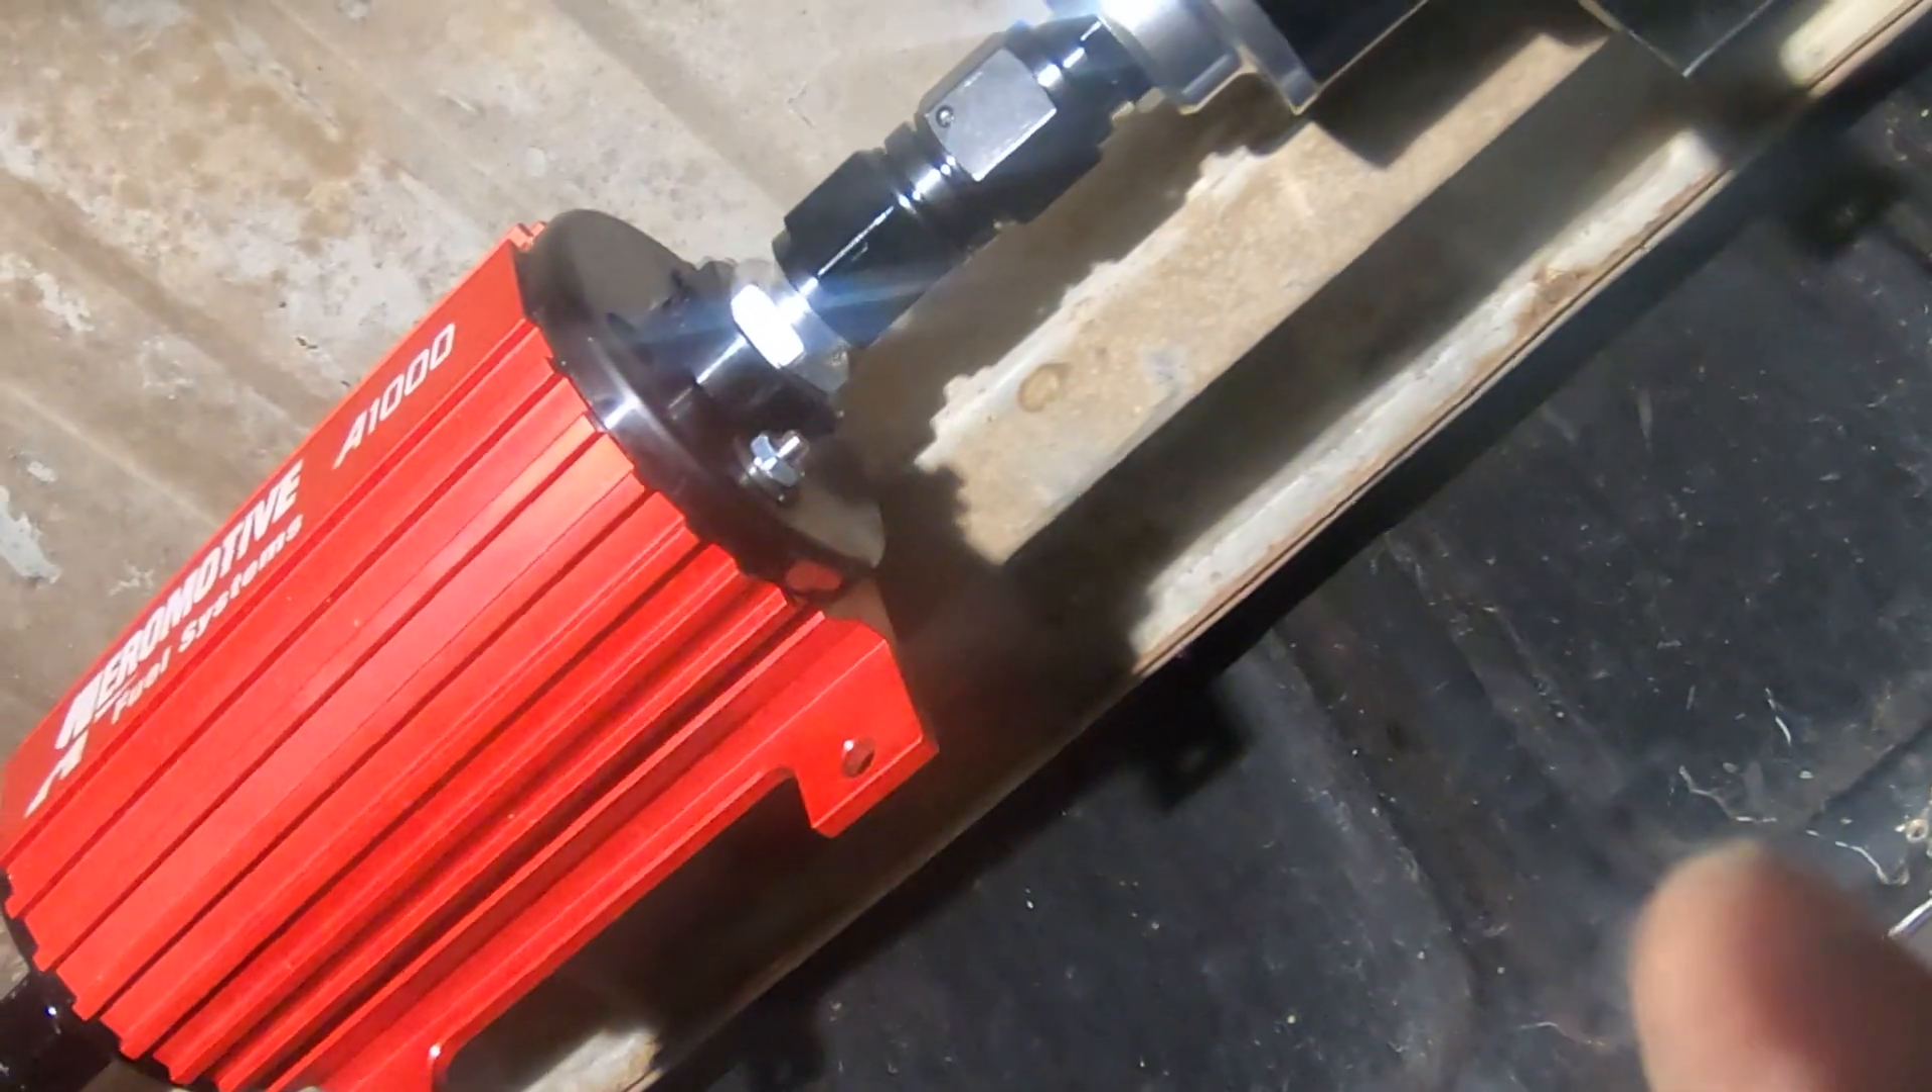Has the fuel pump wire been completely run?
No.